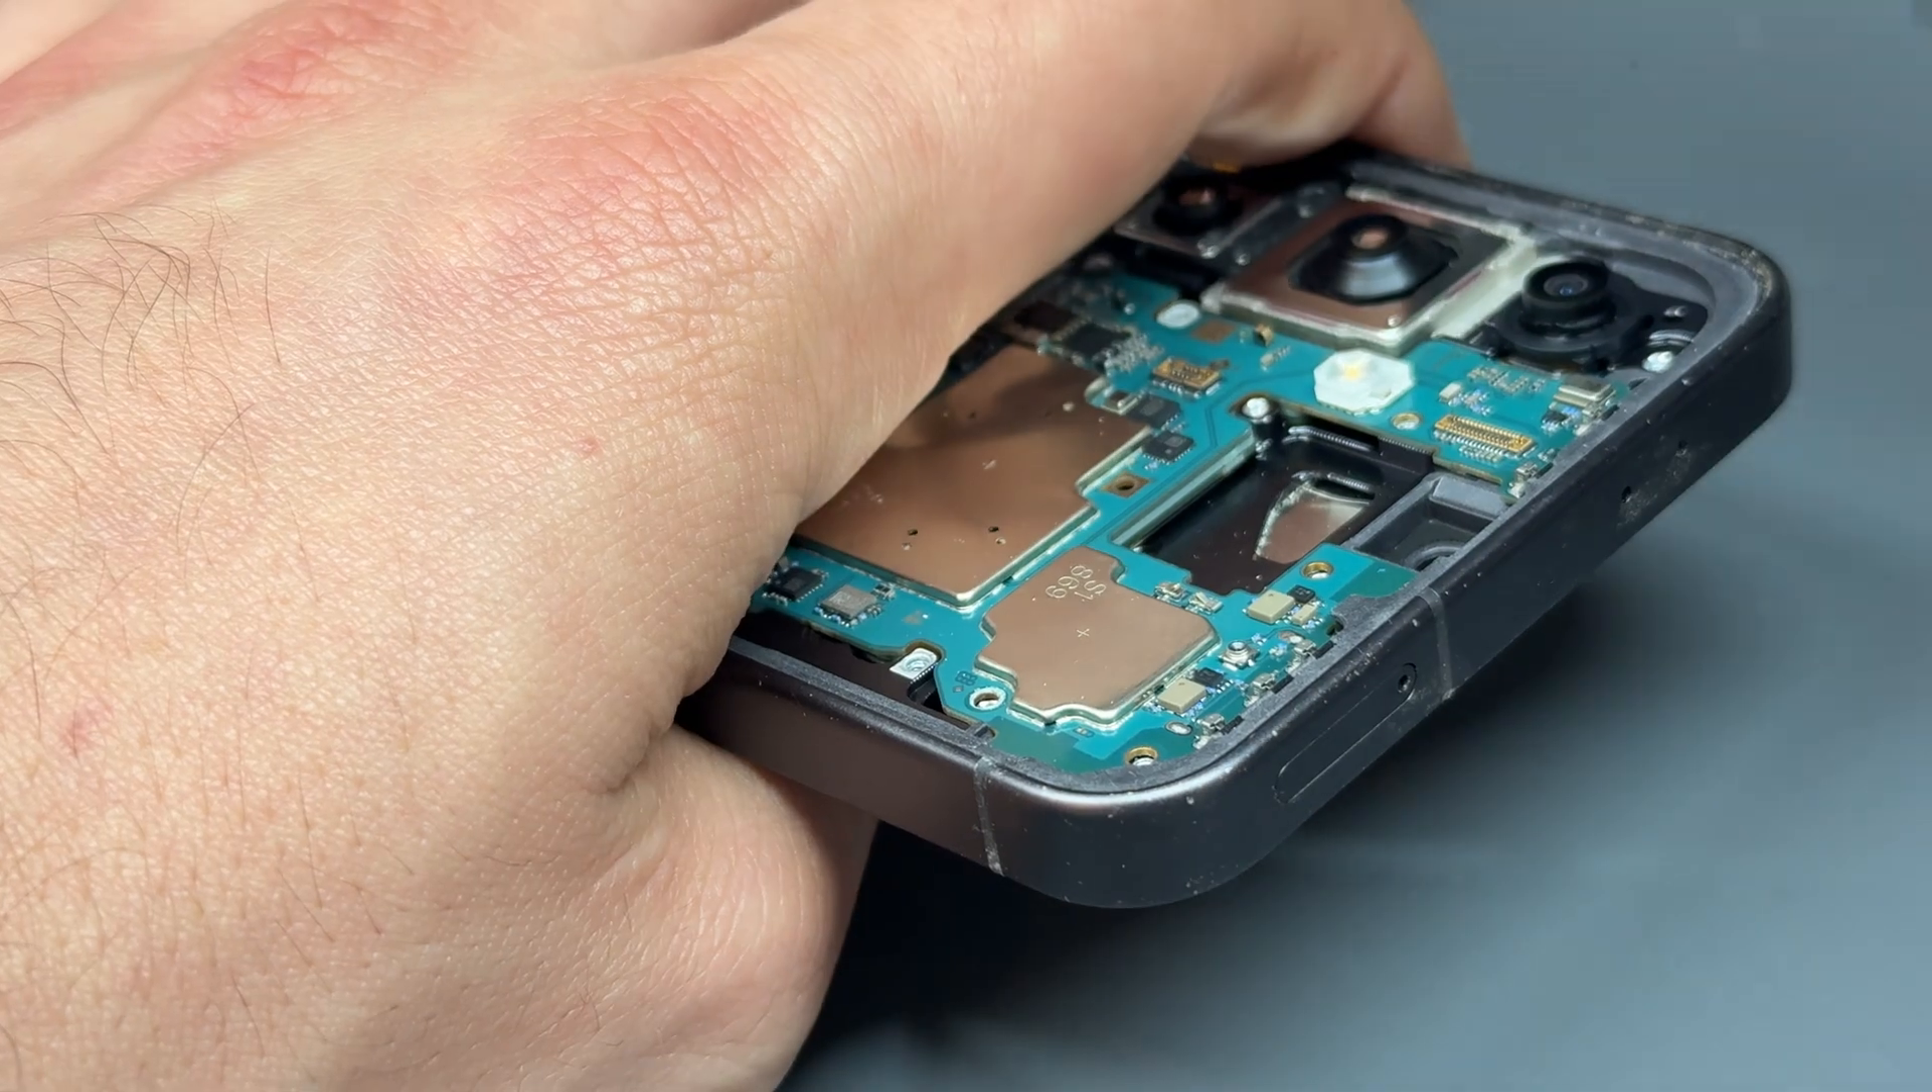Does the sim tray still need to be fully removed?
Yes.